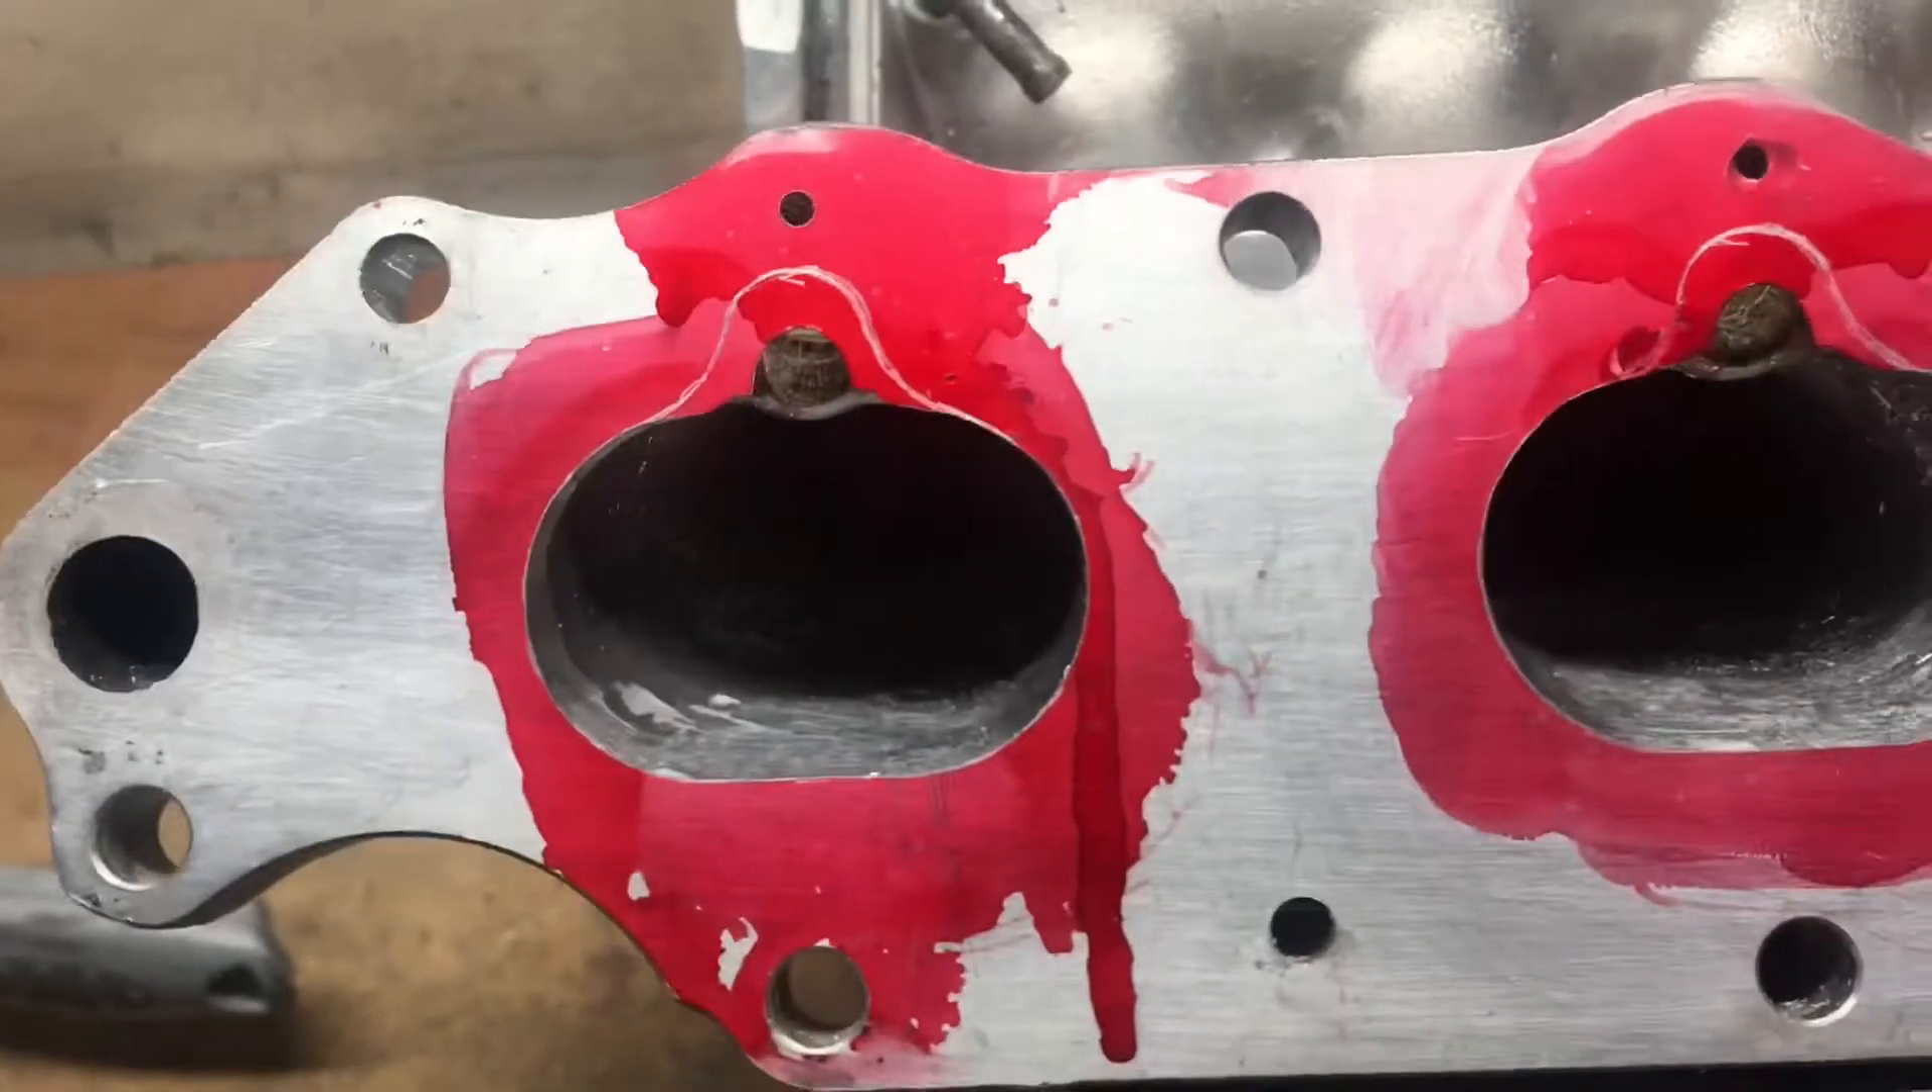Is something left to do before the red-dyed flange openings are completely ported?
Yes.